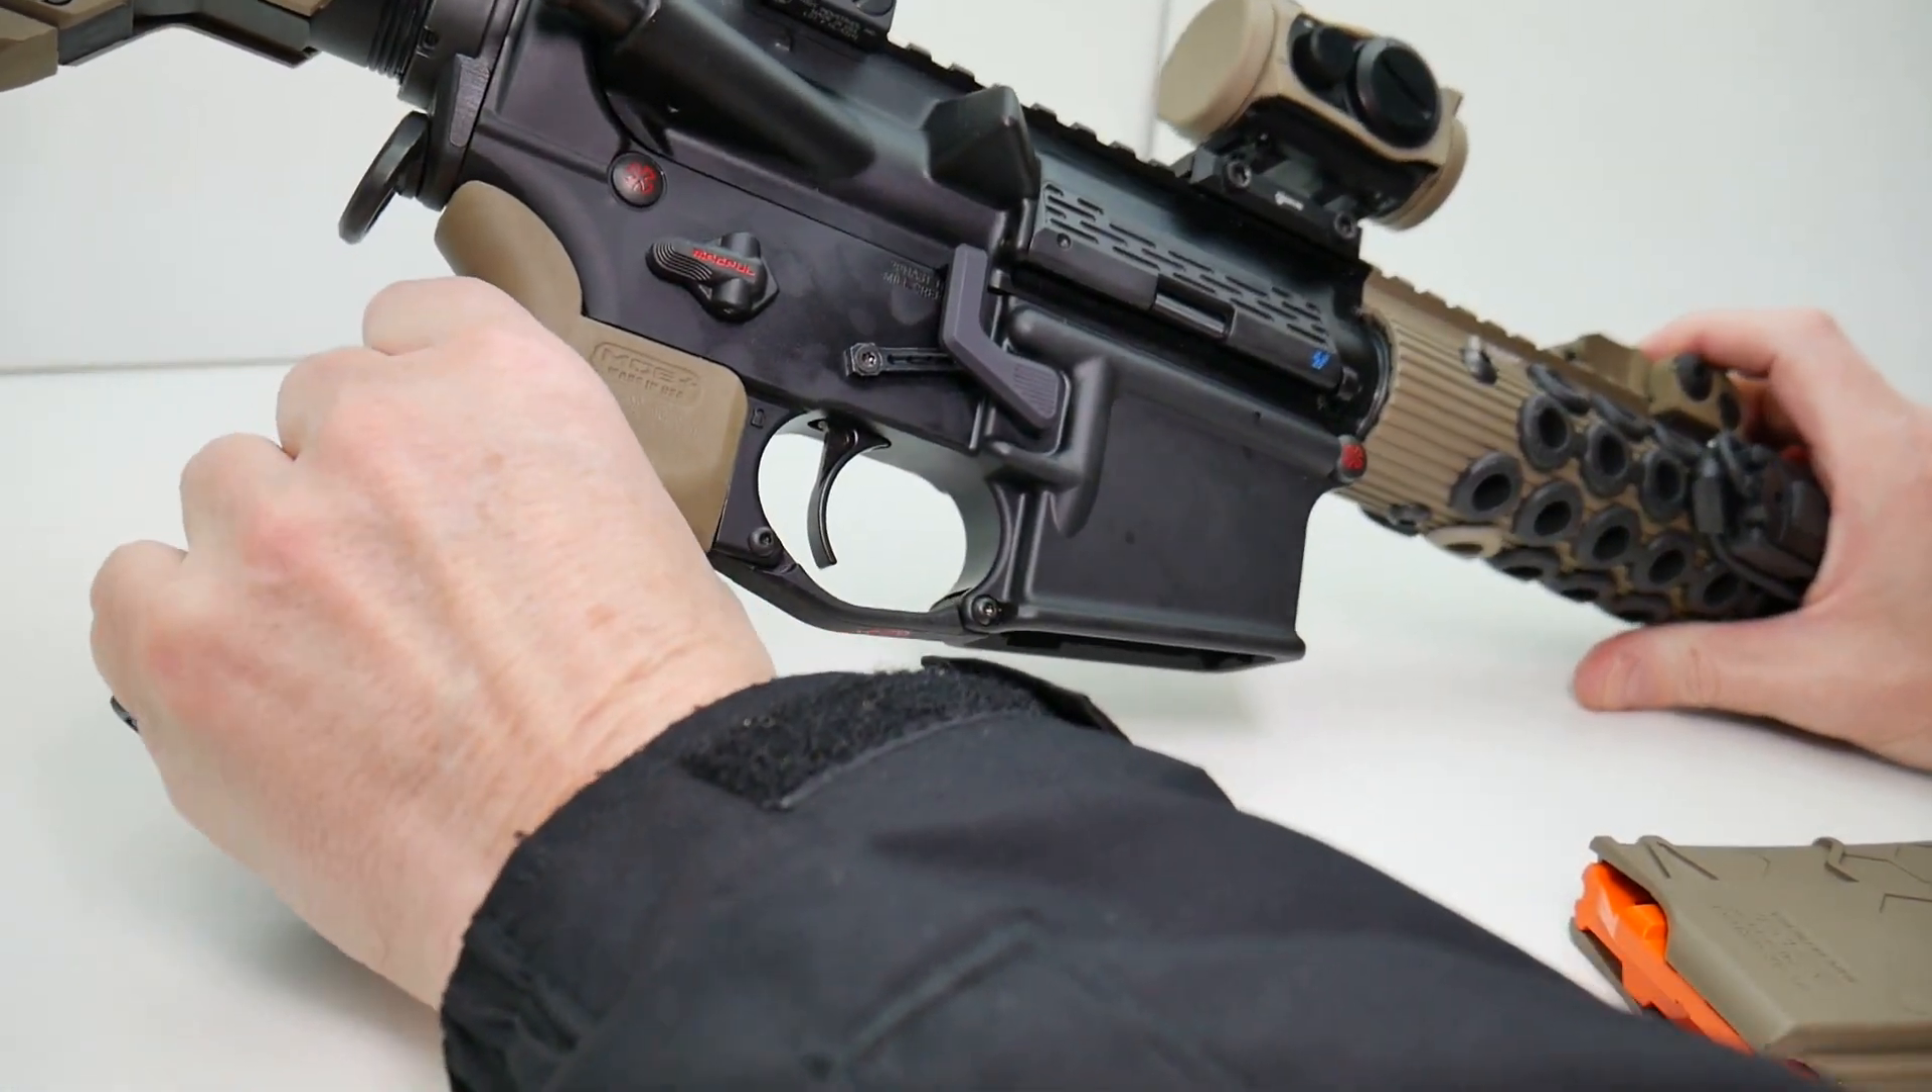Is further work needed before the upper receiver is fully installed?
No.